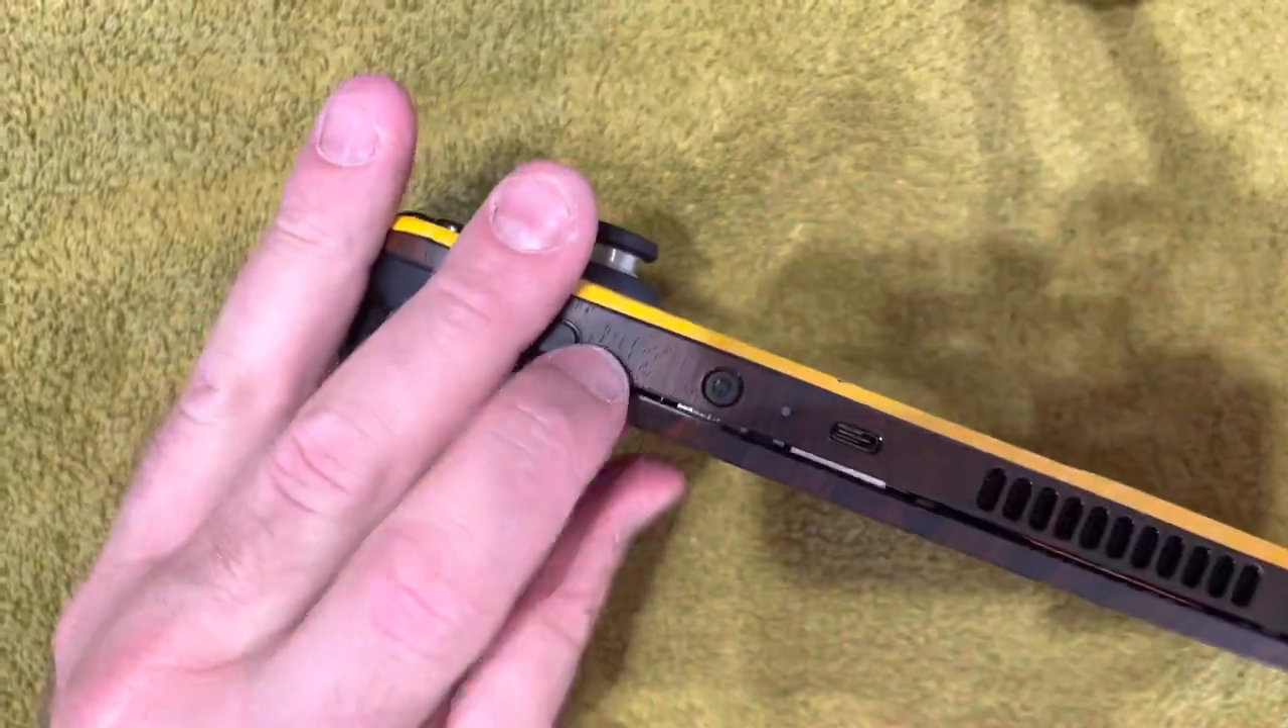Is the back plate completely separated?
No.